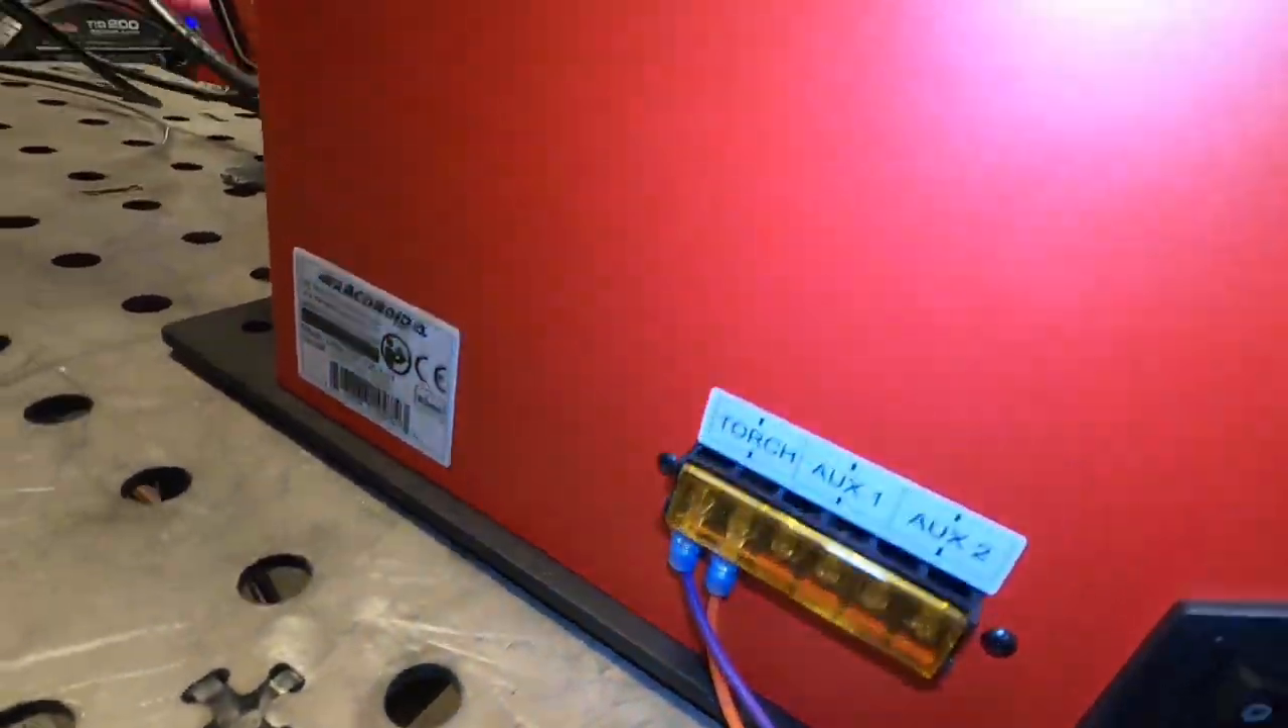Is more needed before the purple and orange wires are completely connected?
No.